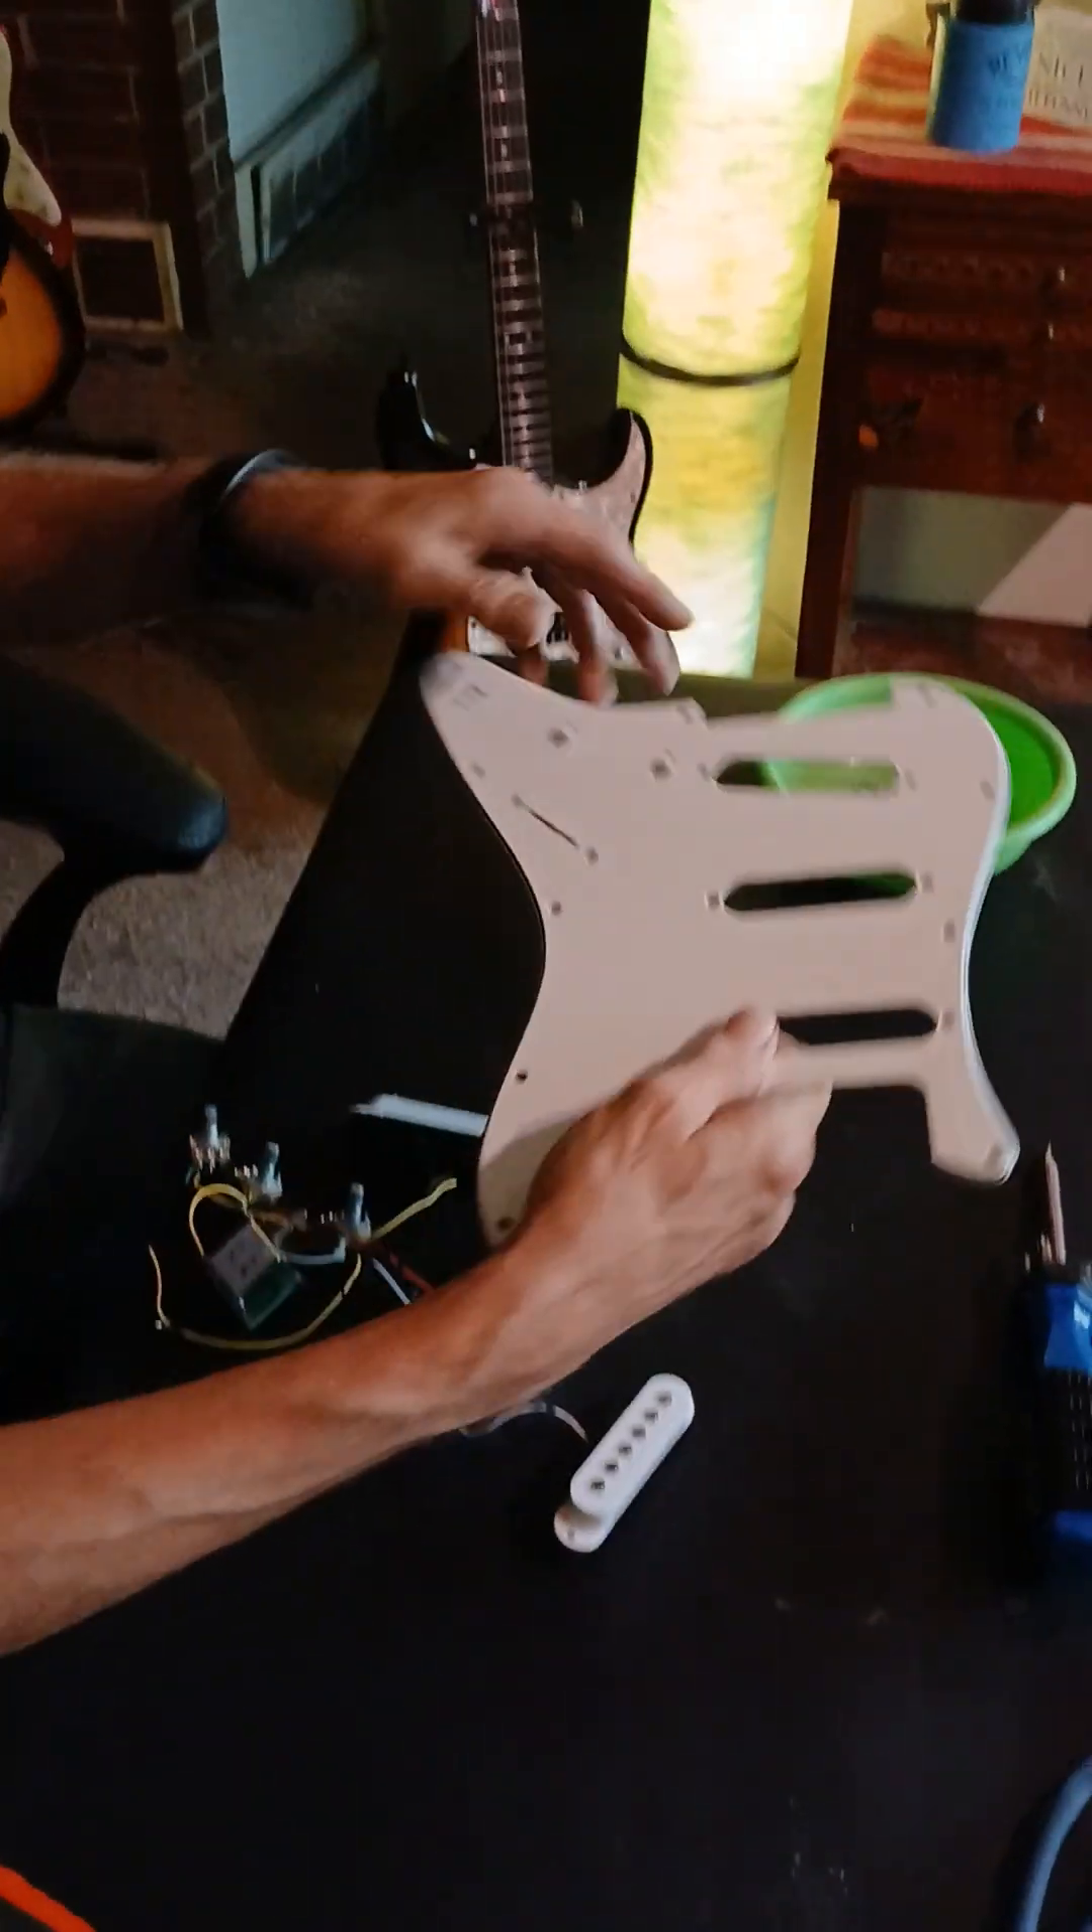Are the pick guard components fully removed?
Yes.